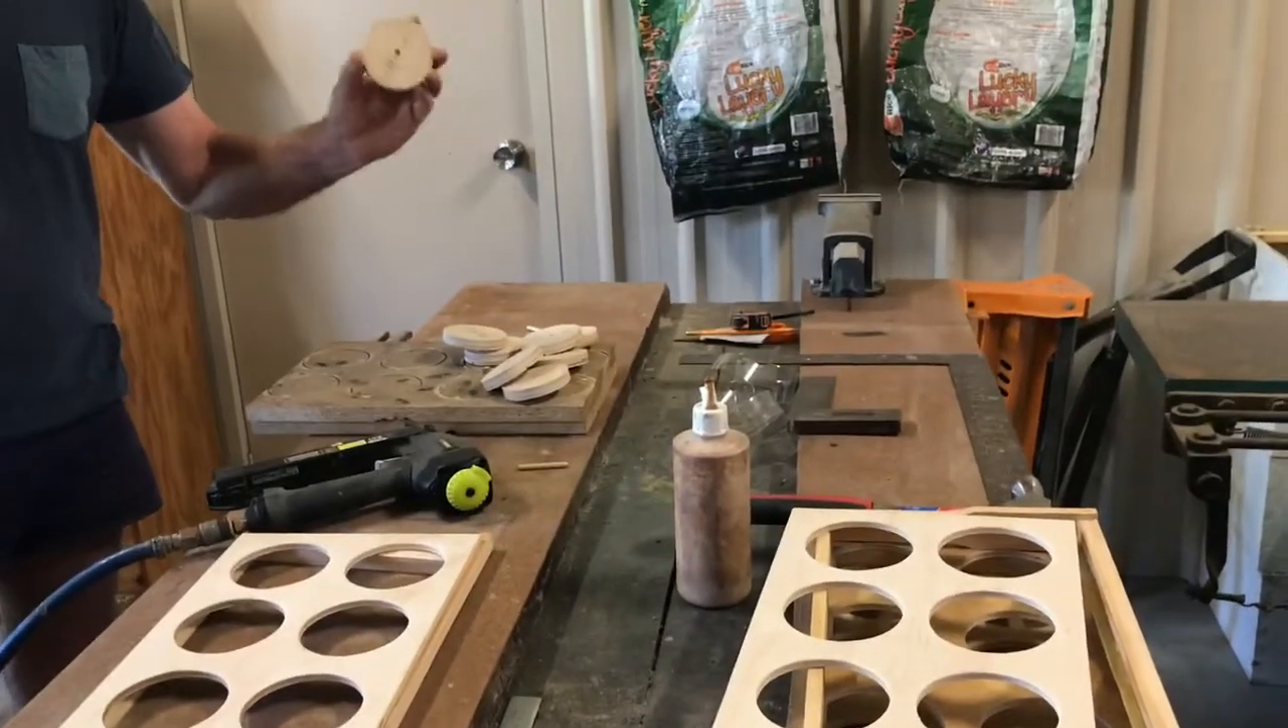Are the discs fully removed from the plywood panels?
Yes.